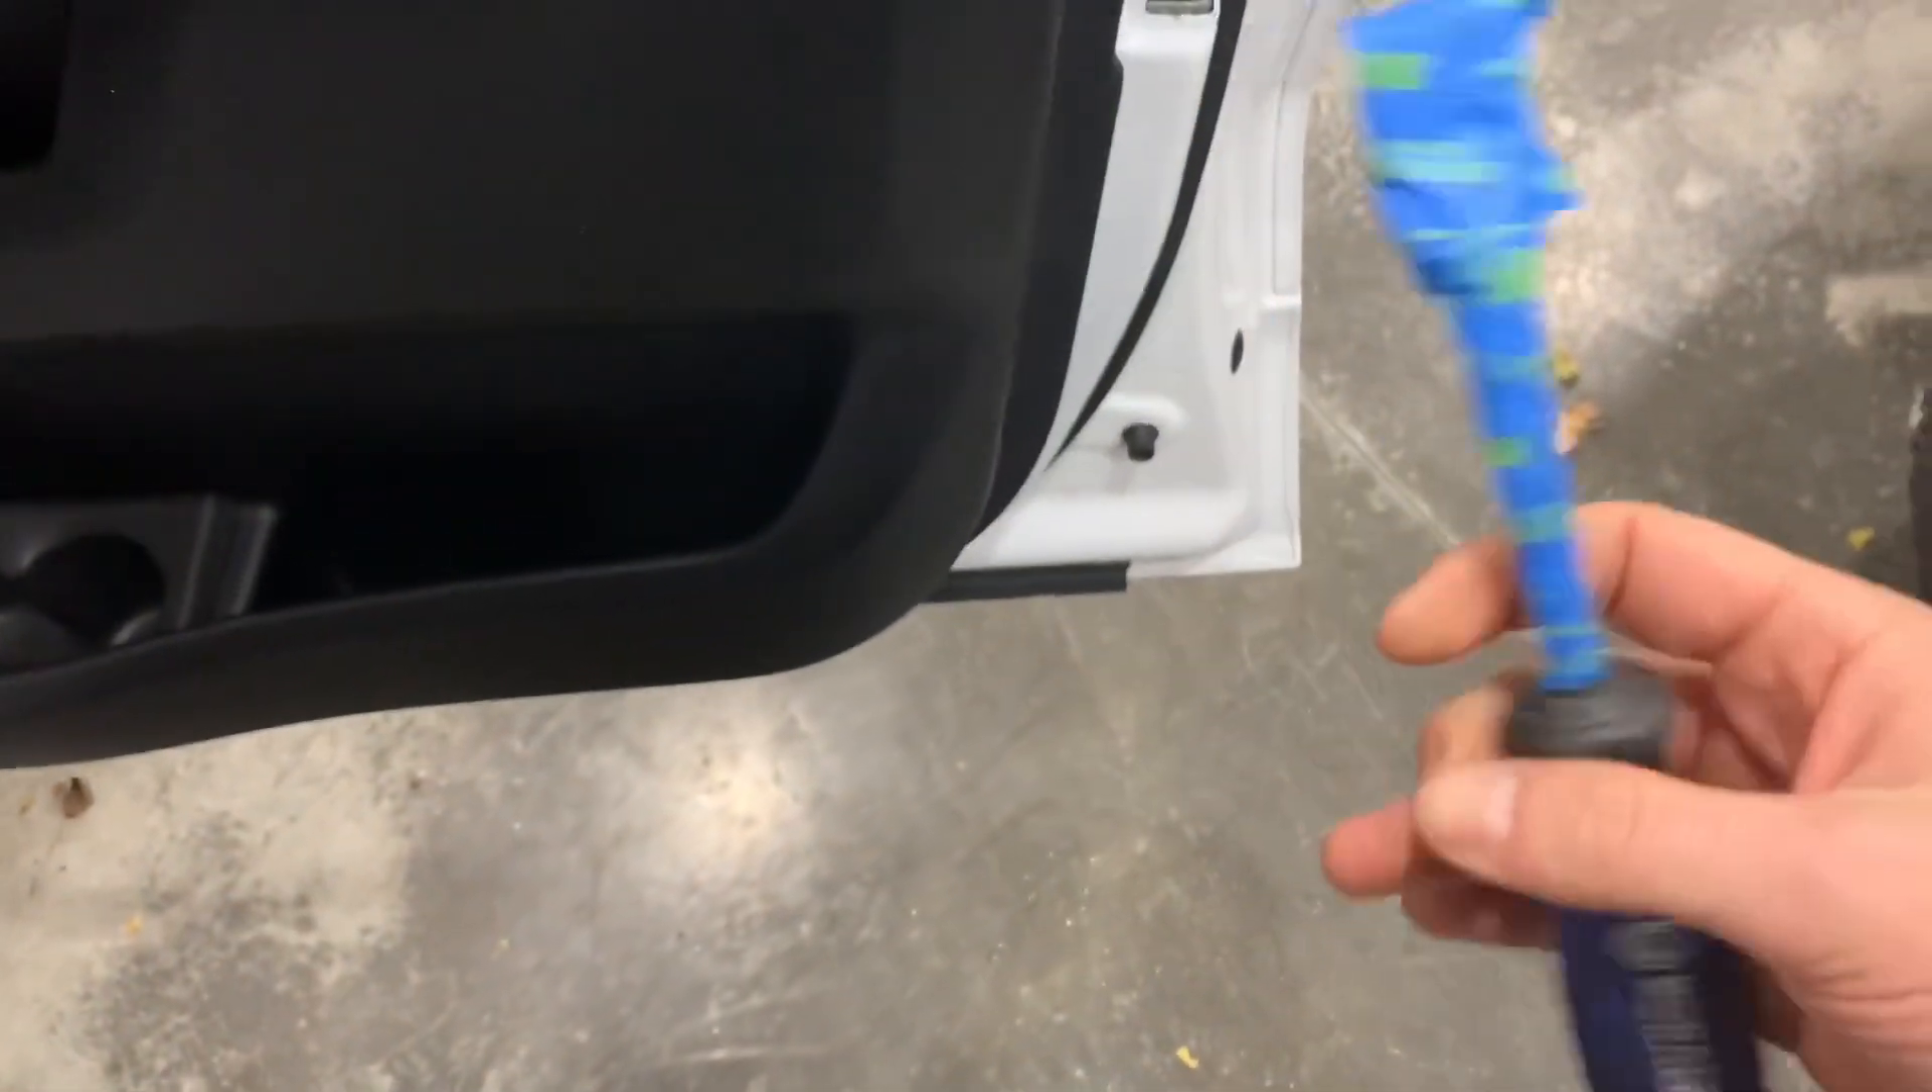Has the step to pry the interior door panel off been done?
No.